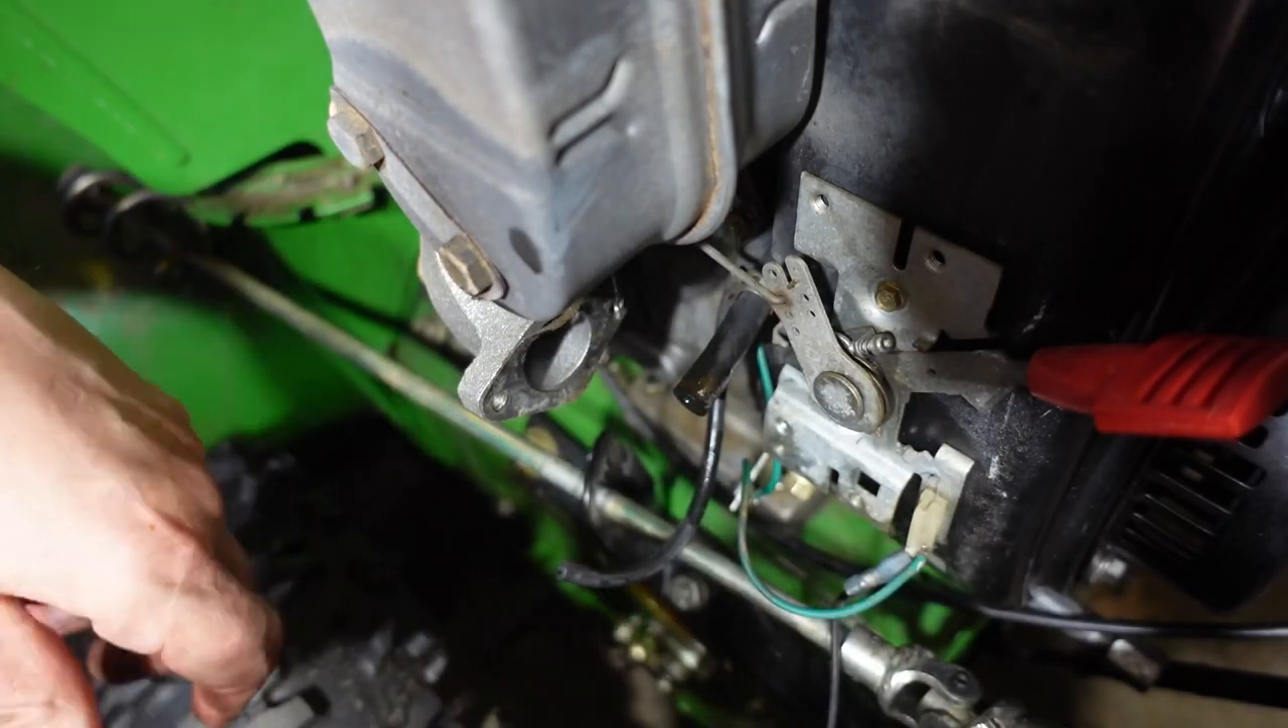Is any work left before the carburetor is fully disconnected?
No.